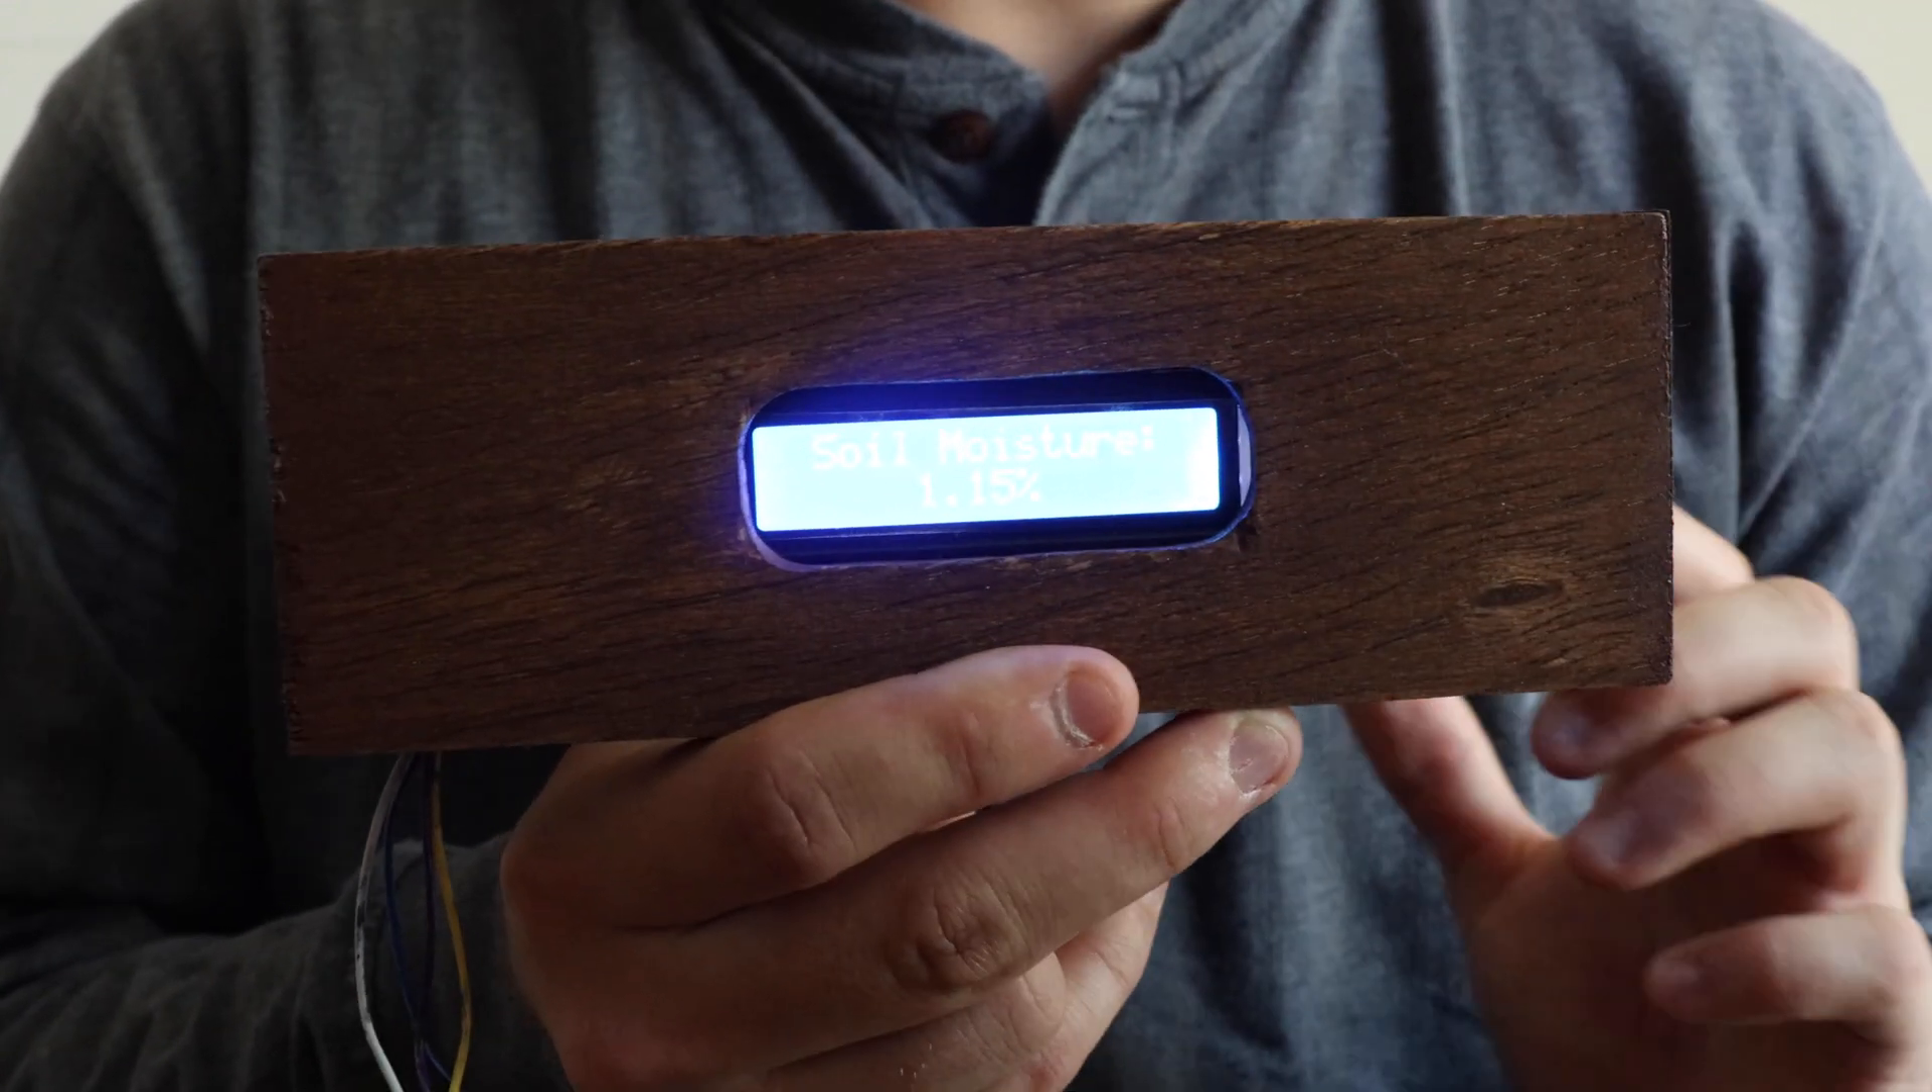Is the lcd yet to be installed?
No.